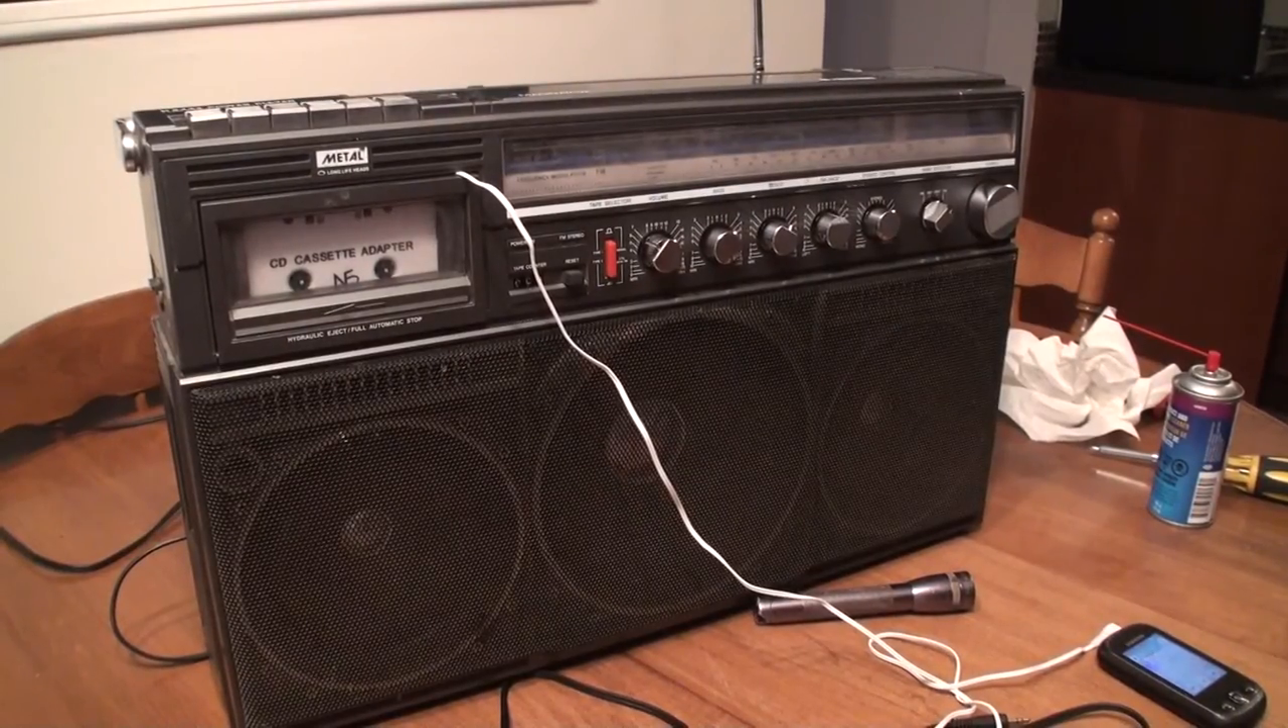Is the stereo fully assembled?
Yes.